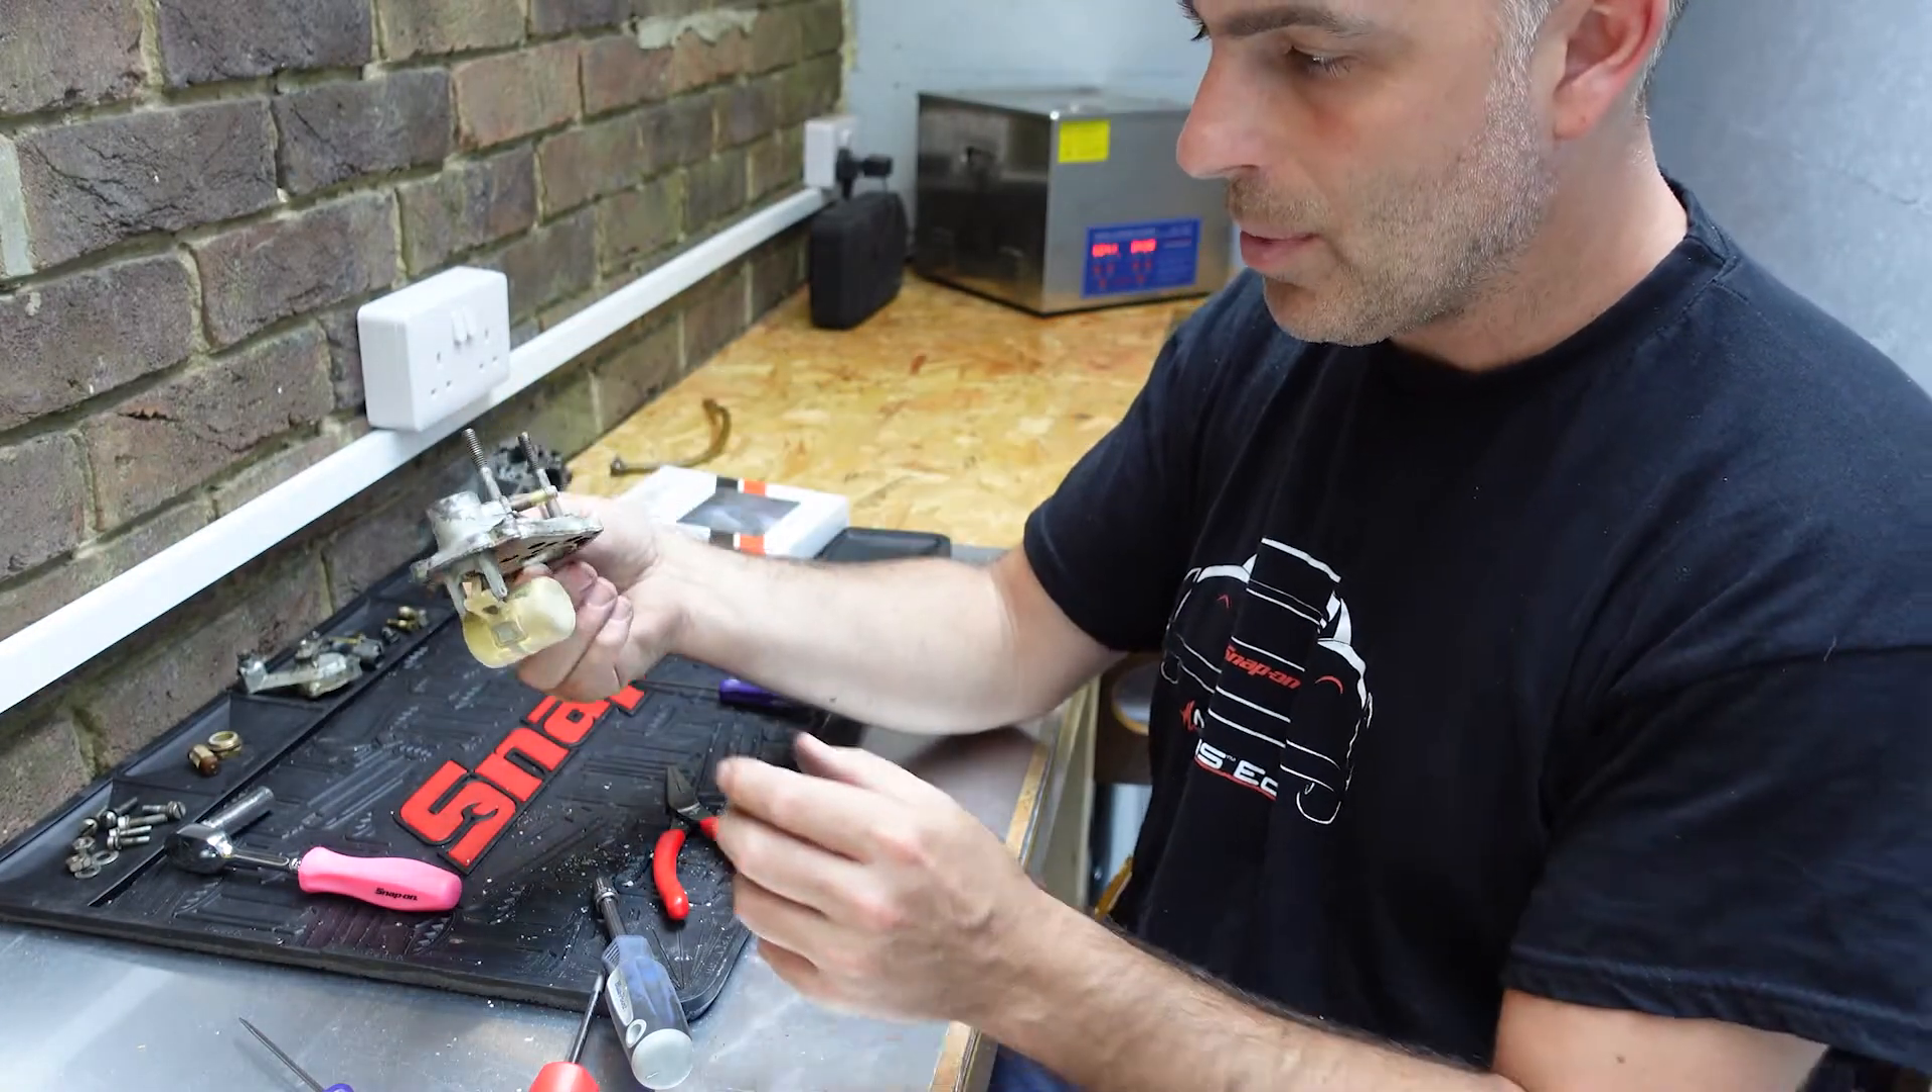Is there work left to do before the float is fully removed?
Yes.